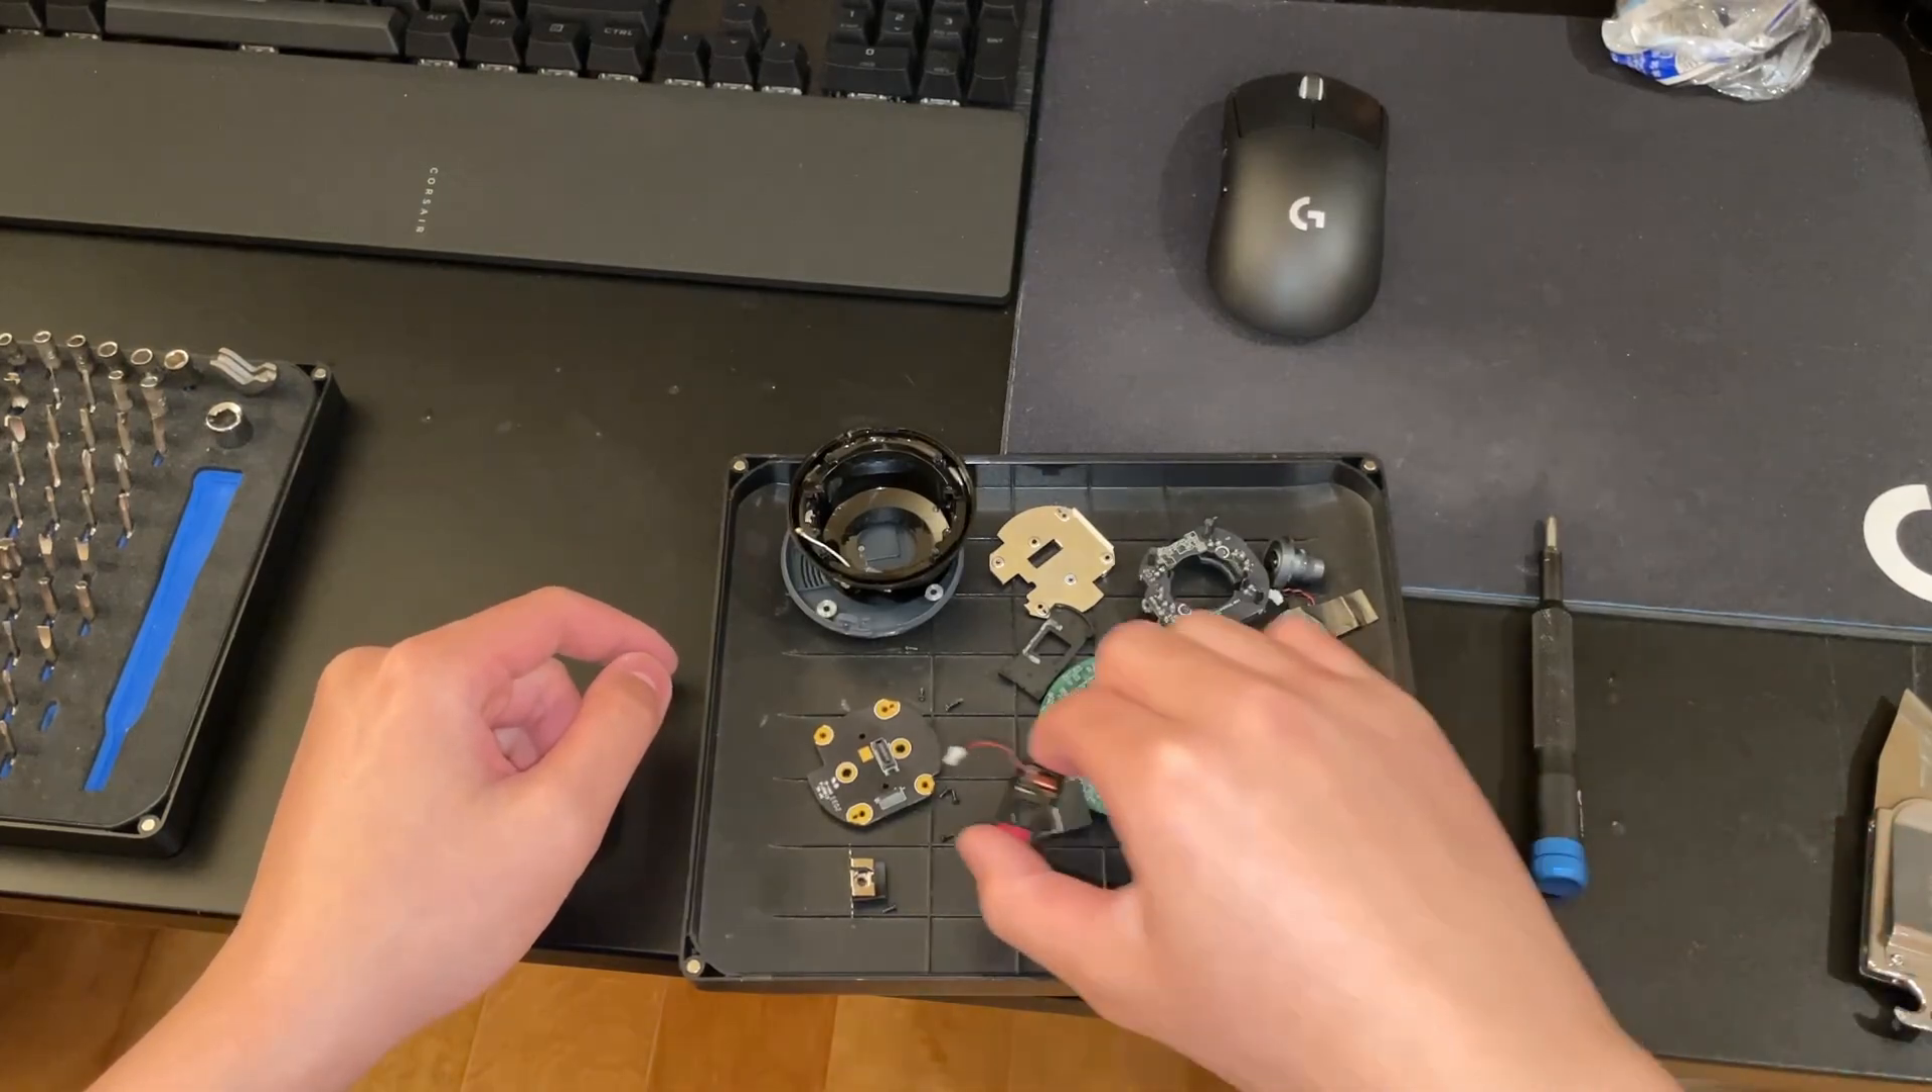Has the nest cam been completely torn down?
Yes.